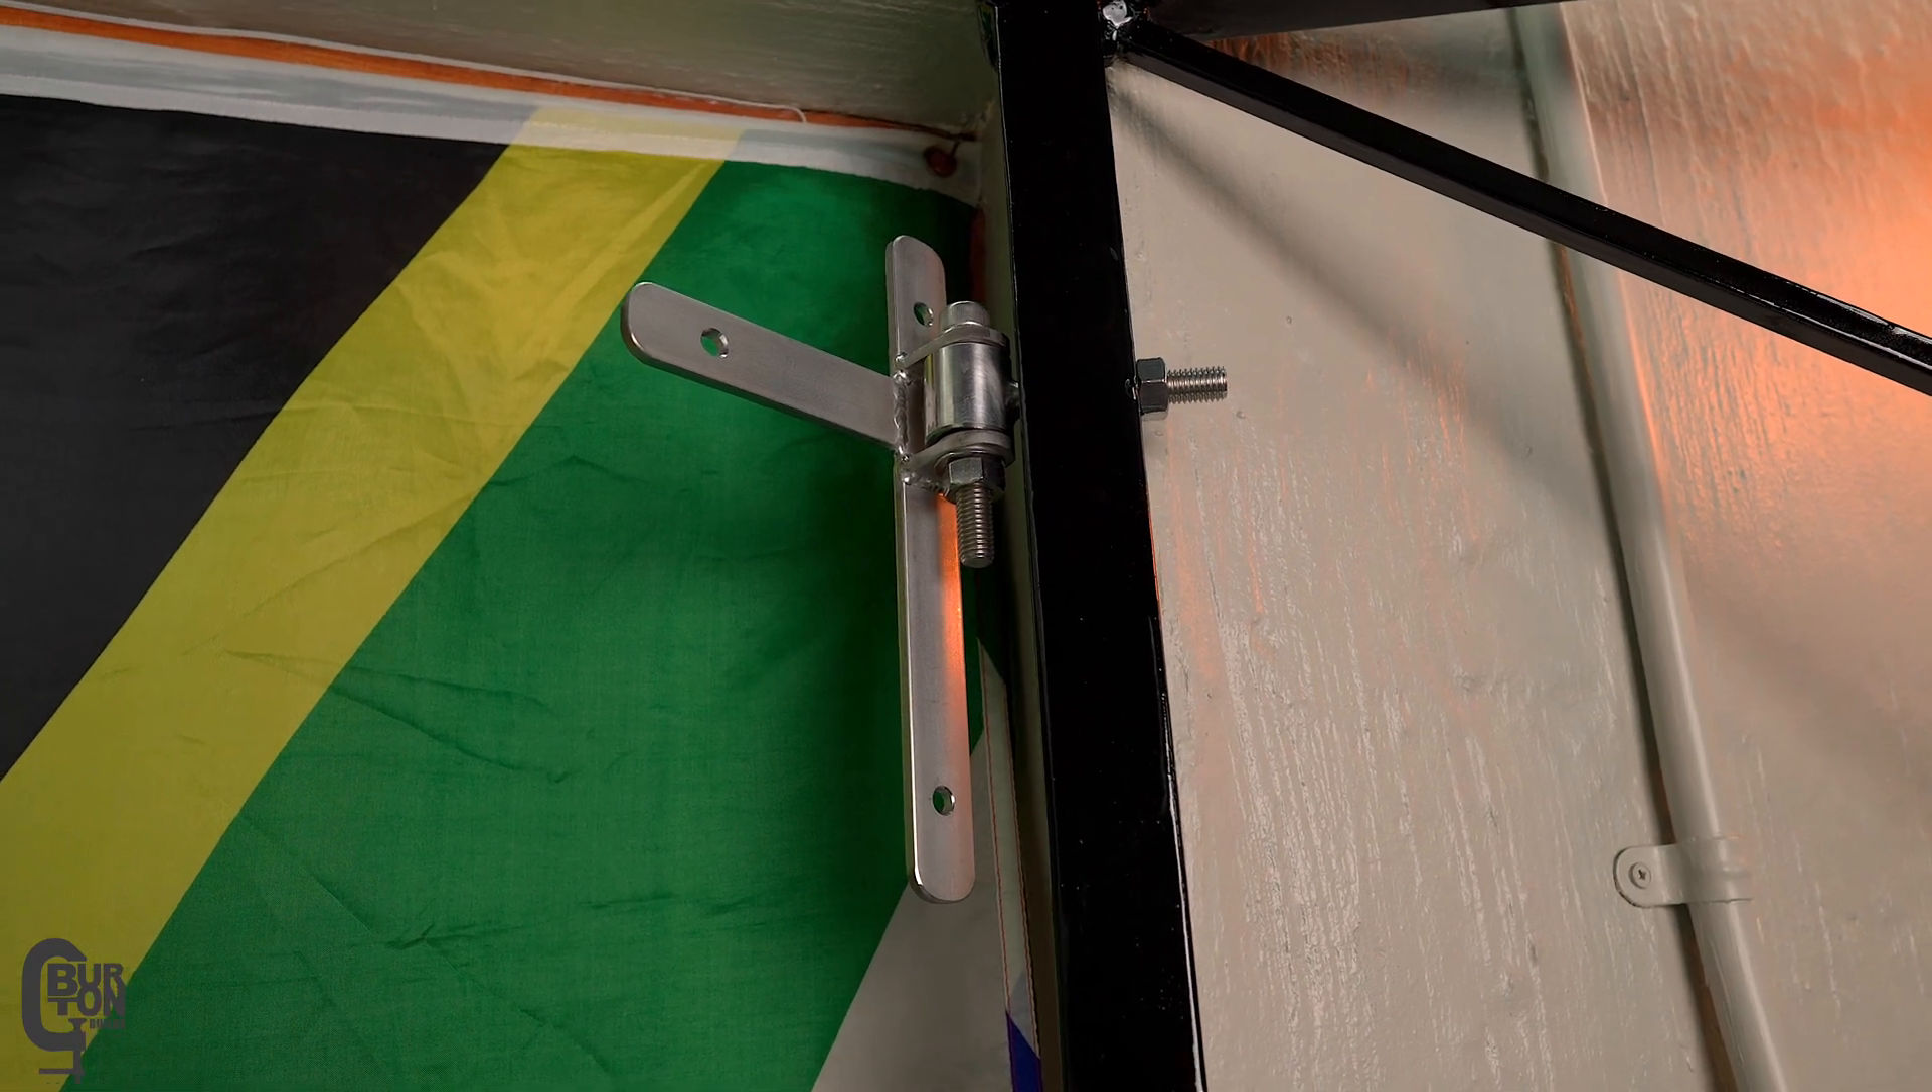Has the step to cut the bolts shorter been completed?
No.